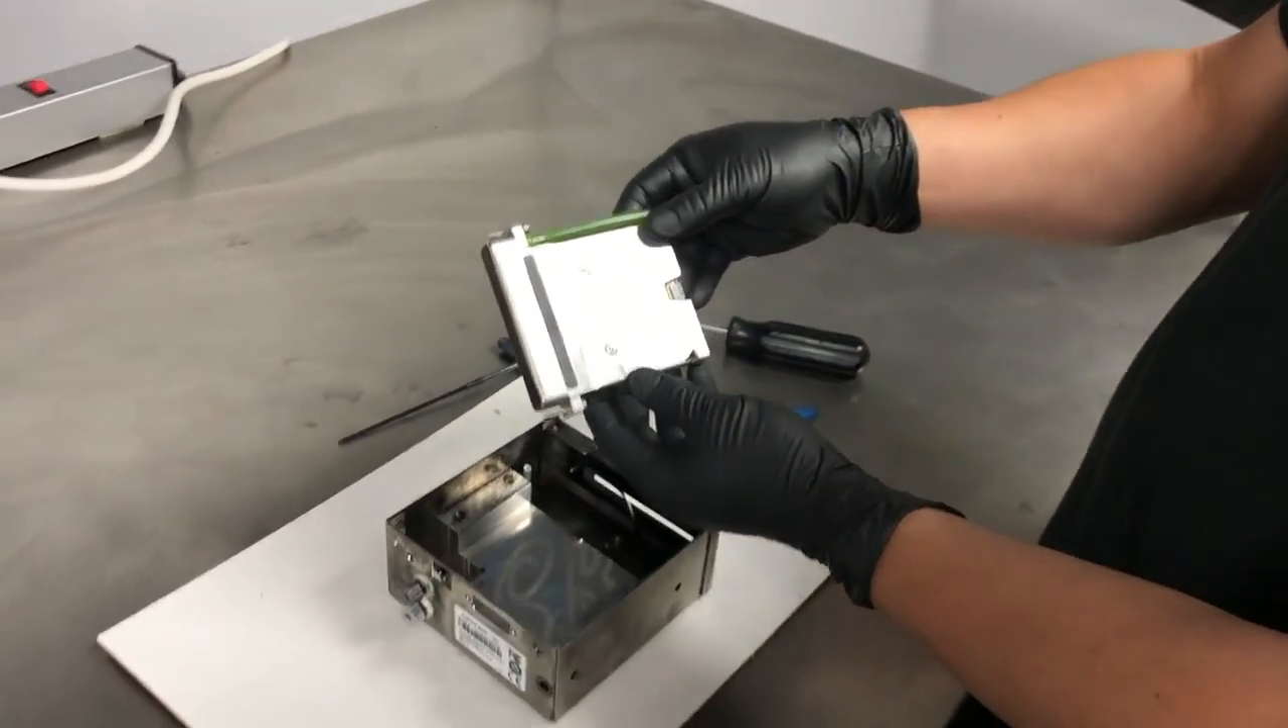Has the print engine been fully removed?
Yes.